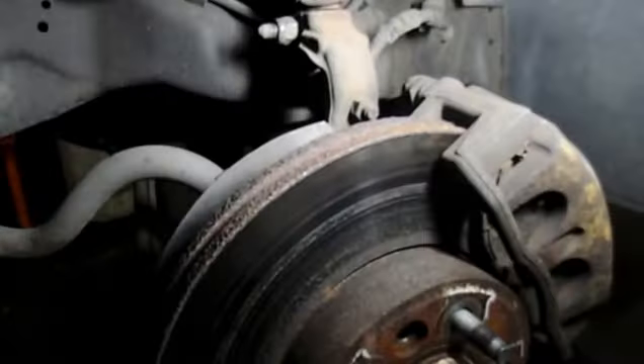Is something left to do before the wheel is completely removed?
No.